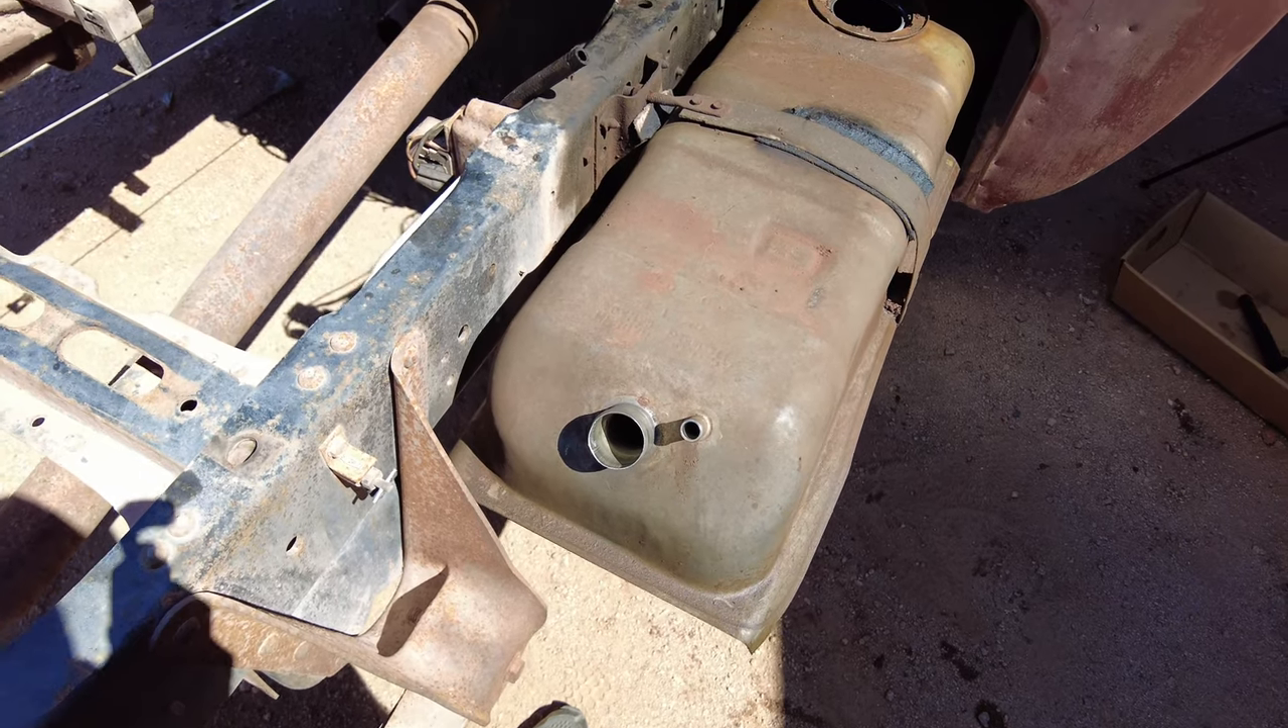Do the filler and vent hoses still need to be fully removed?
No.